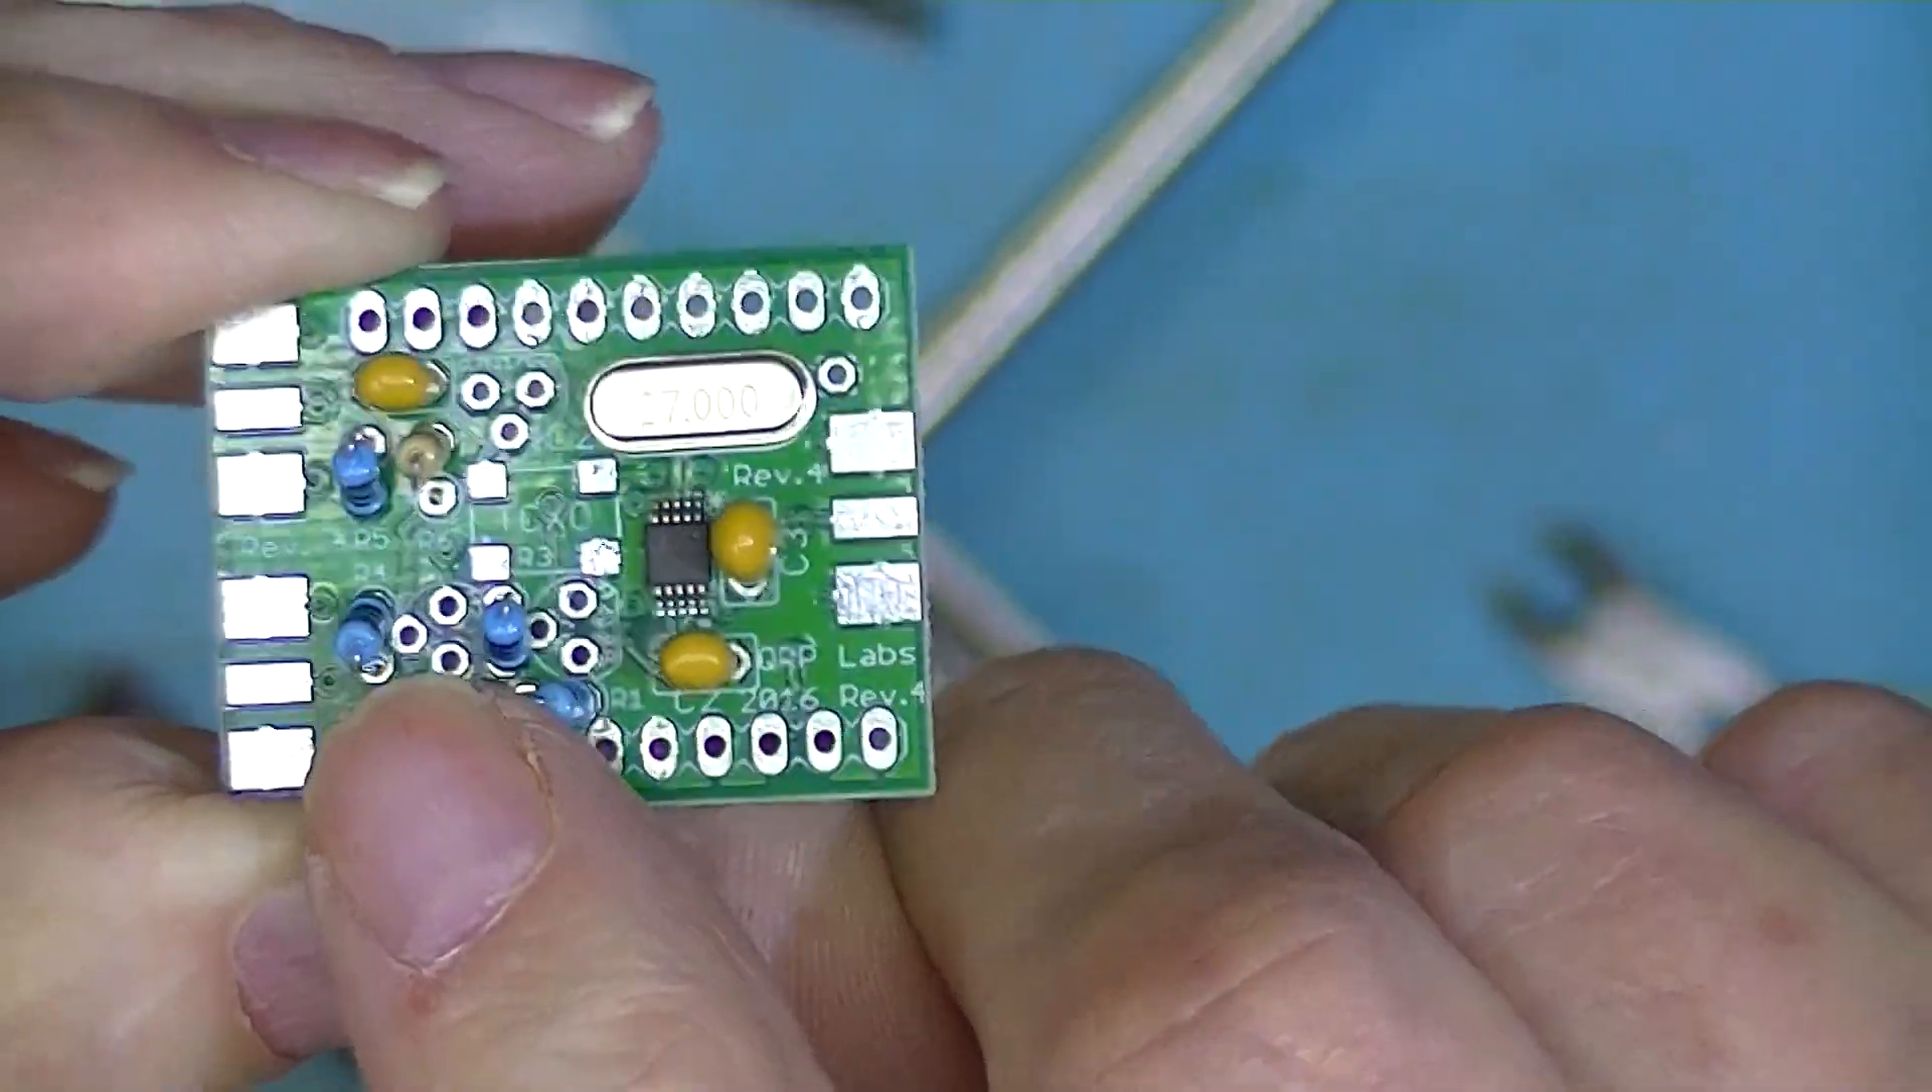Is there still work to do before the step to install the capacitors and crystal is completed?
No.